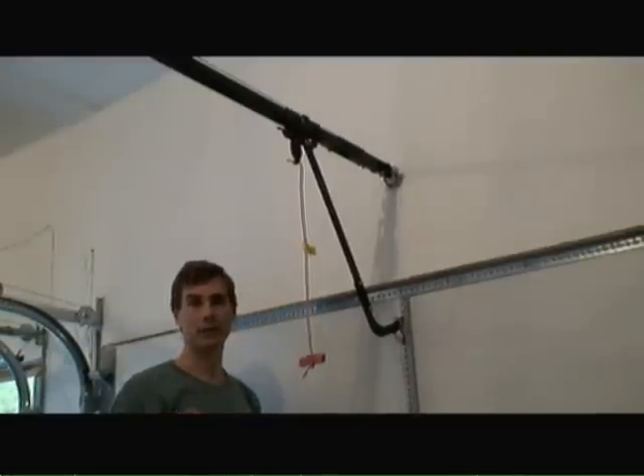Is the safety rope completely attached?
Yes.